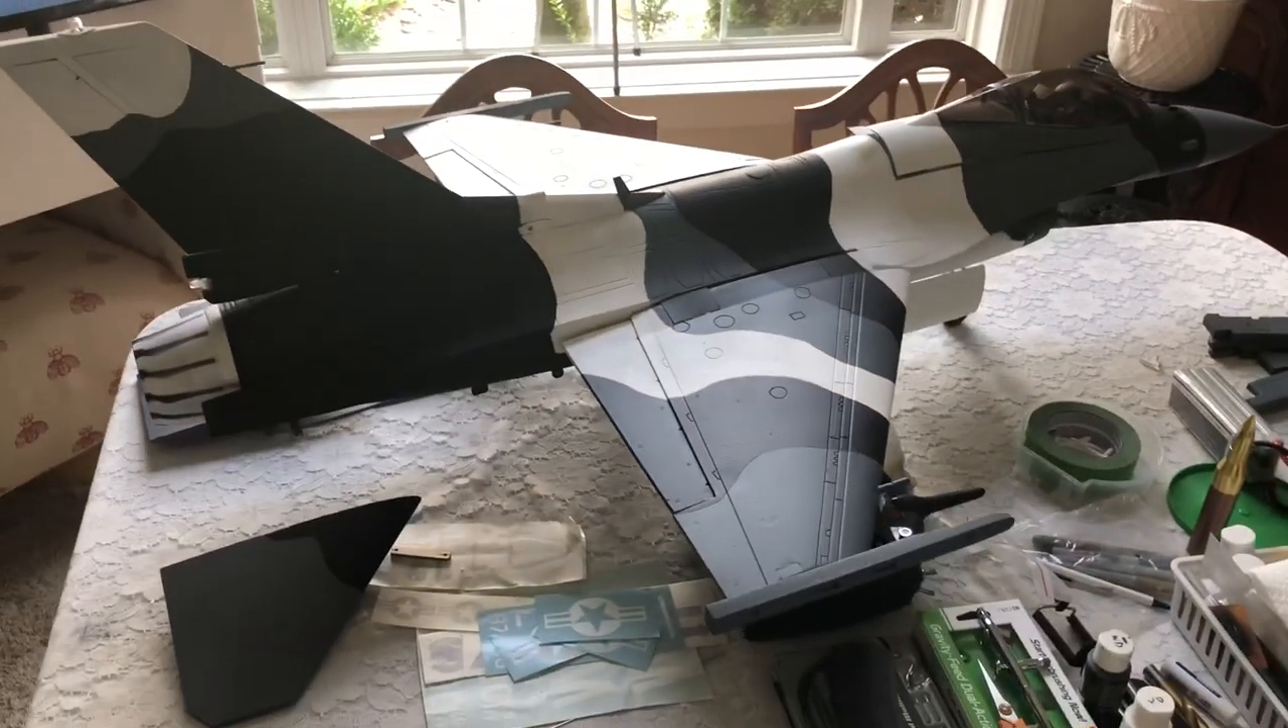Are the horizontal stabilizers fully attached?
No.